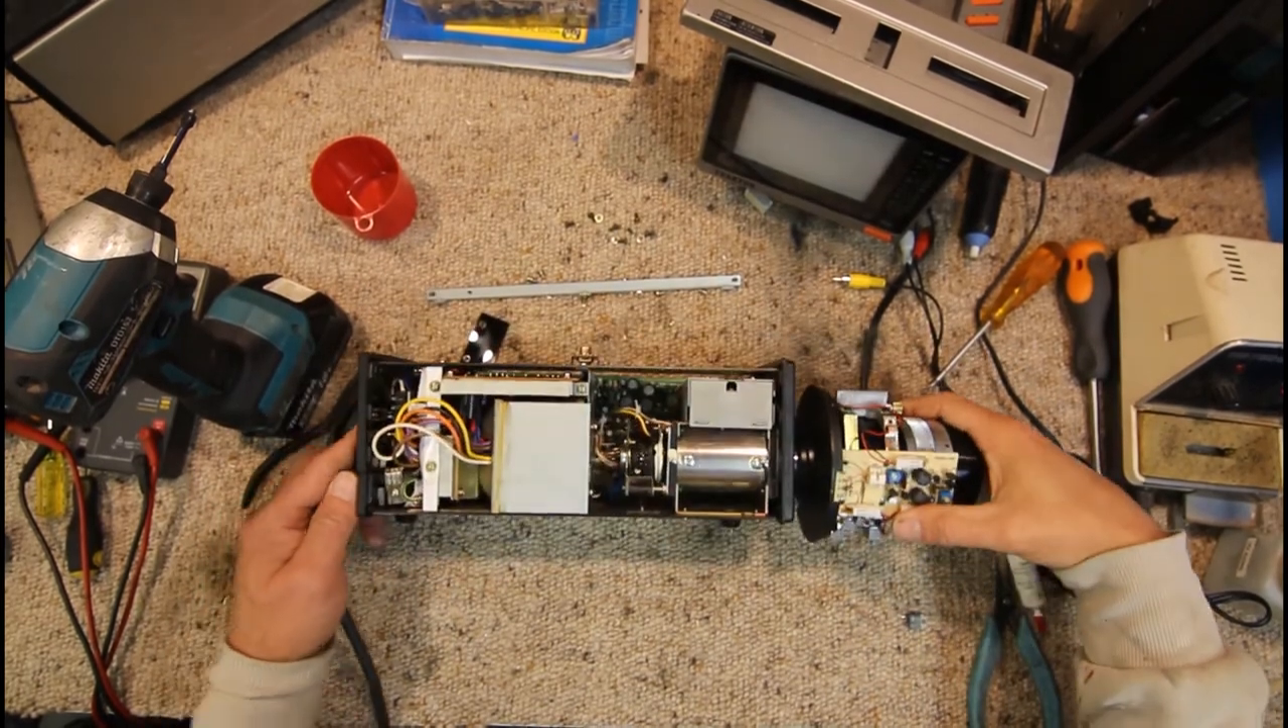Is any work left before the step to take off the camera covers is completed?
No.